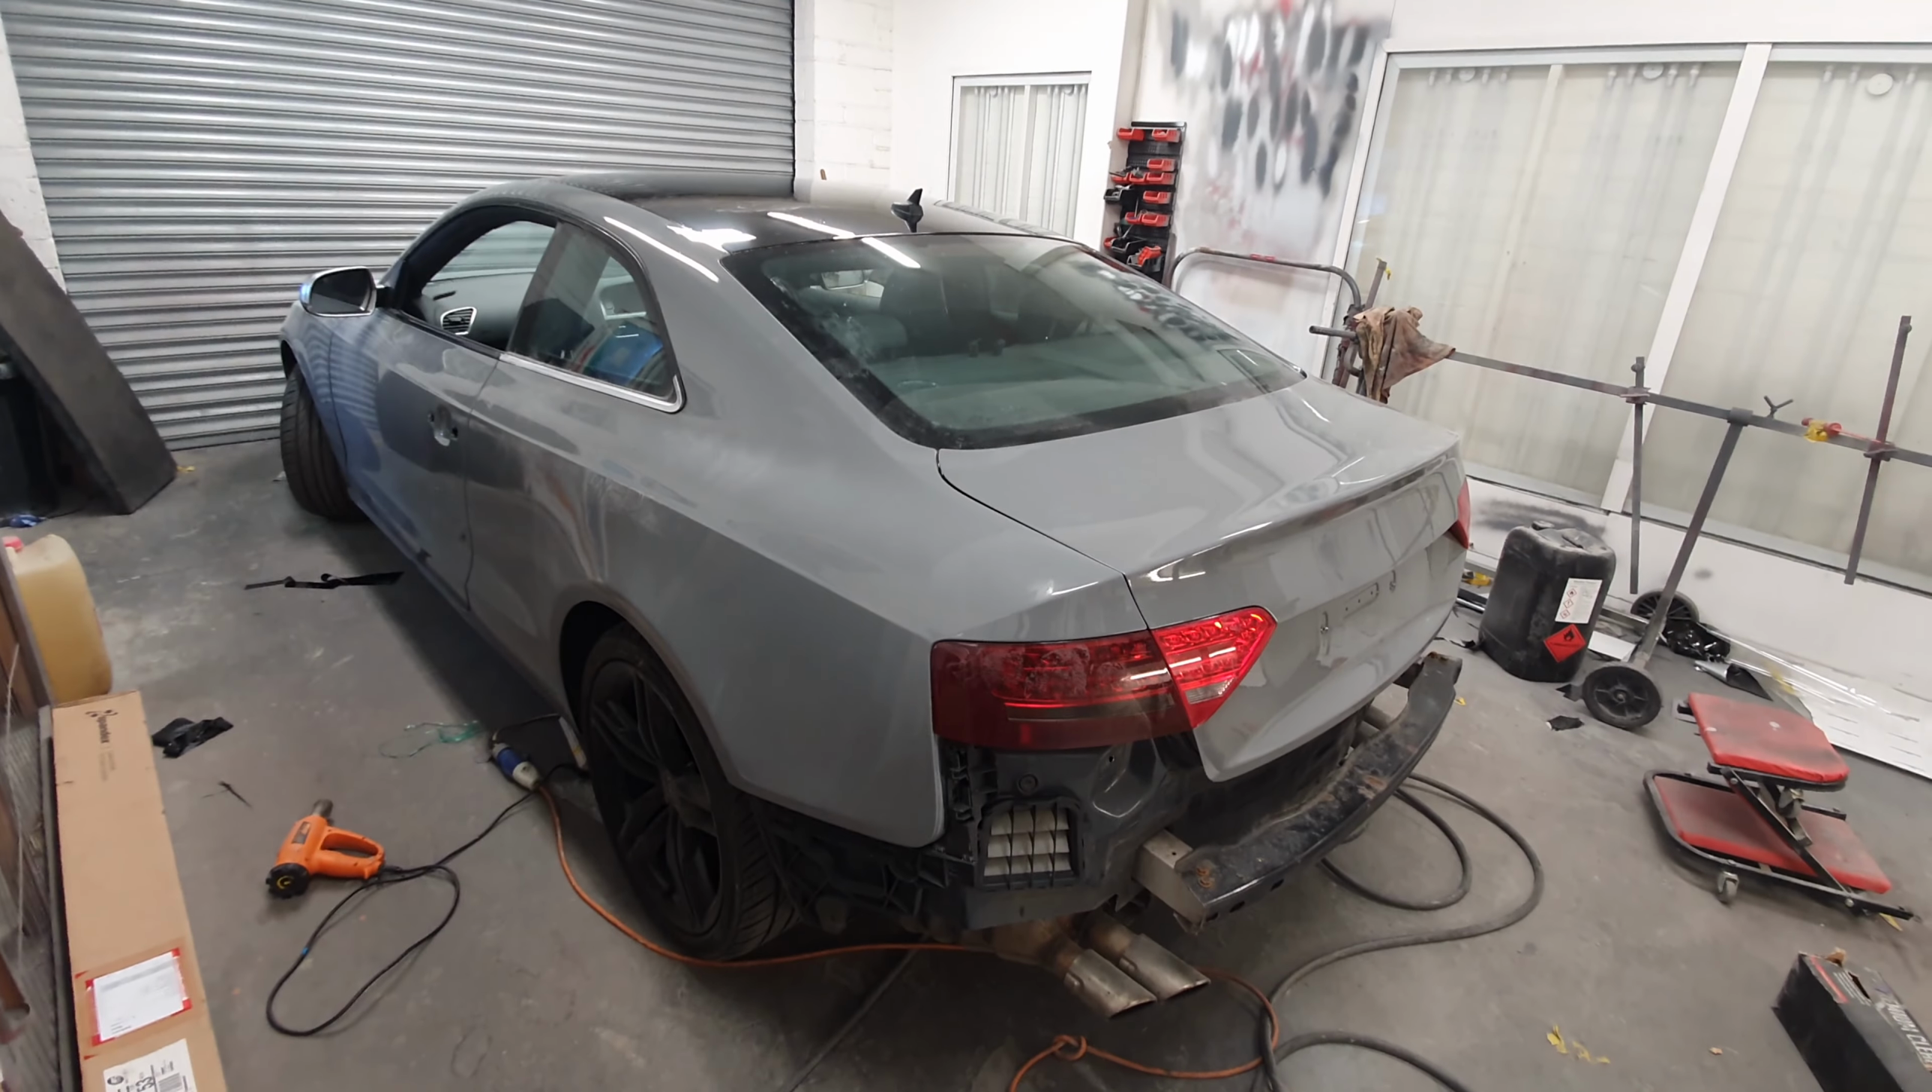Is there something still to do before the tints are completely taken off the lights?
Yes.